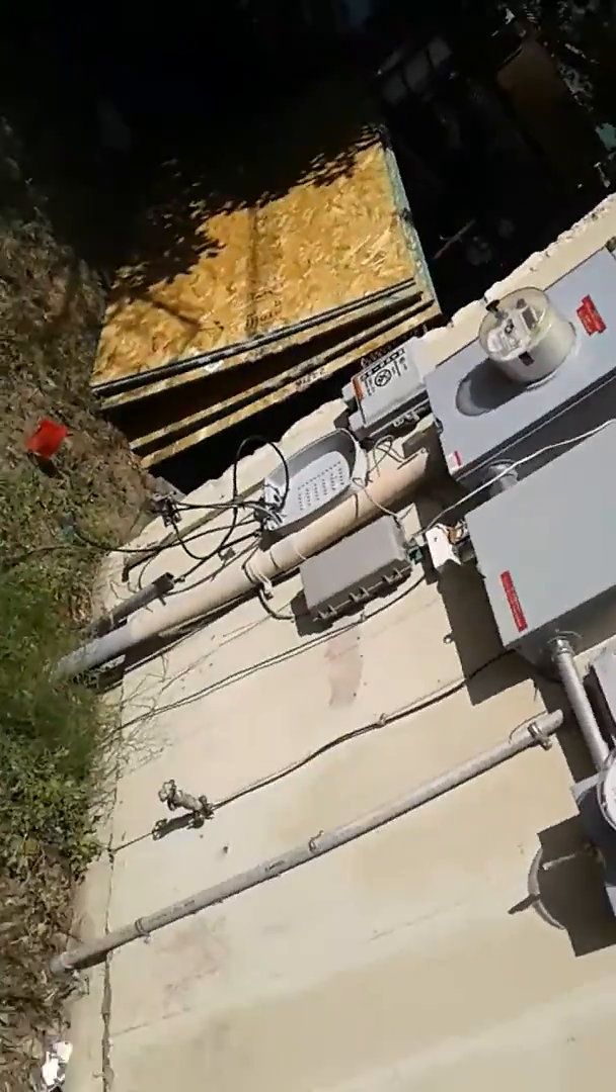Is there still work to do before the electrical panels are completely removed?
Yes.